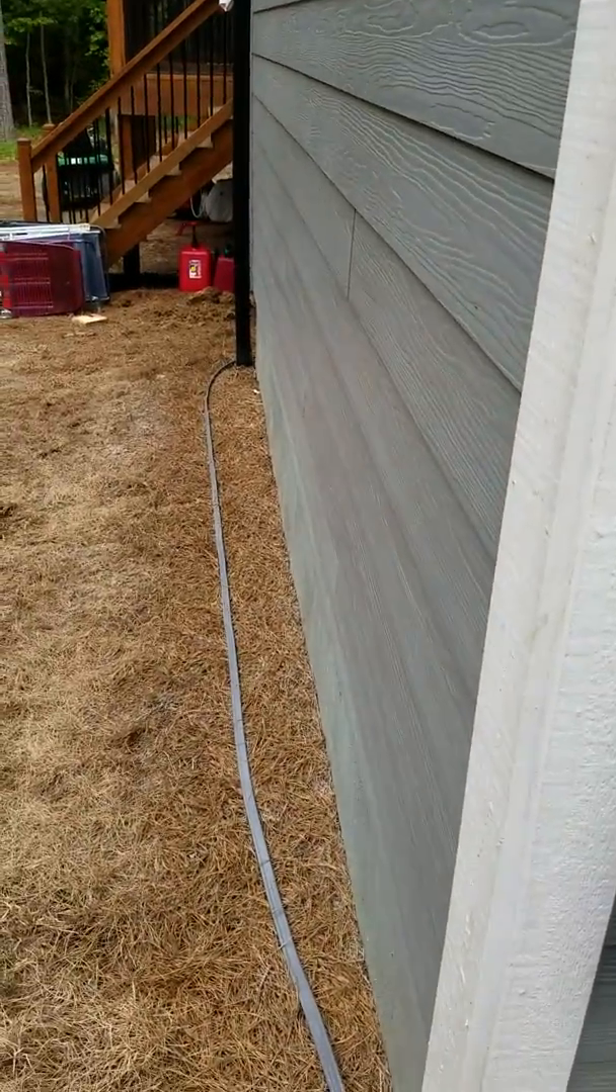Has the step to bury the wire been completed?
No.